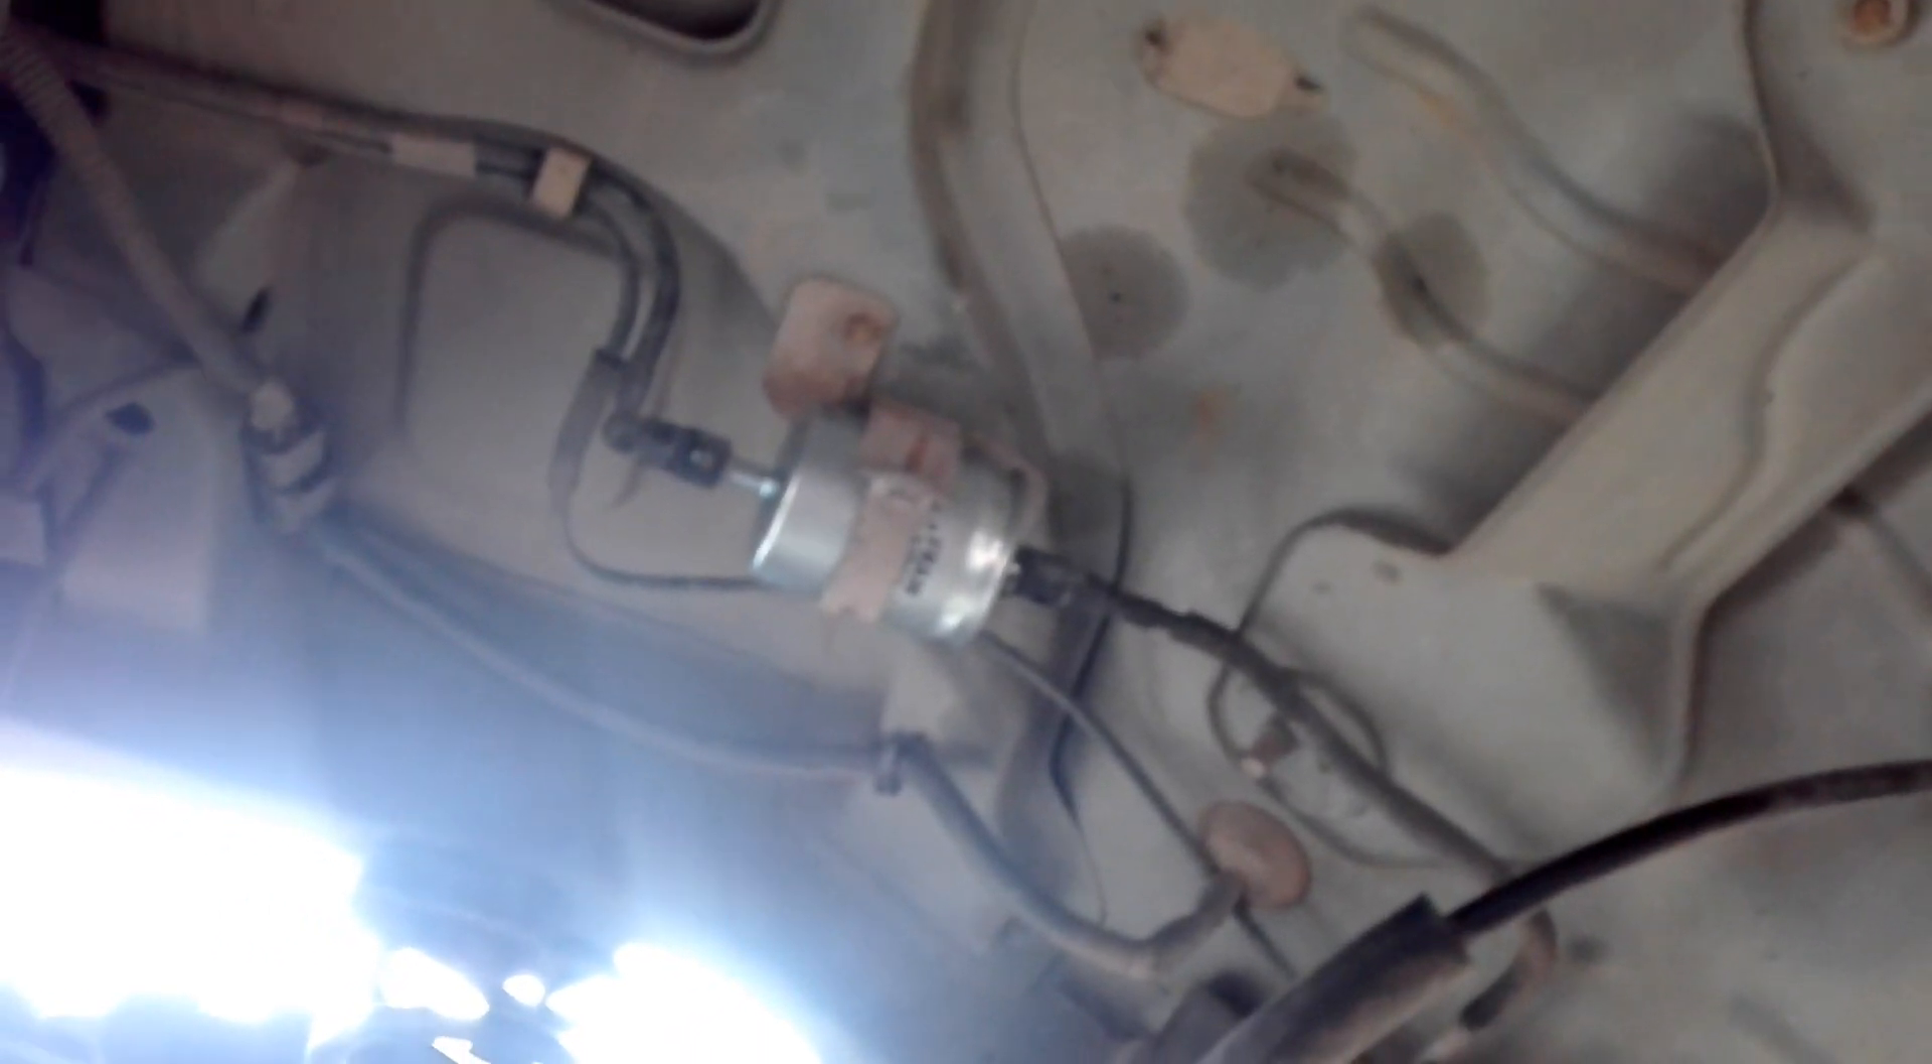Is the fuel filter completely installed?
Yes.